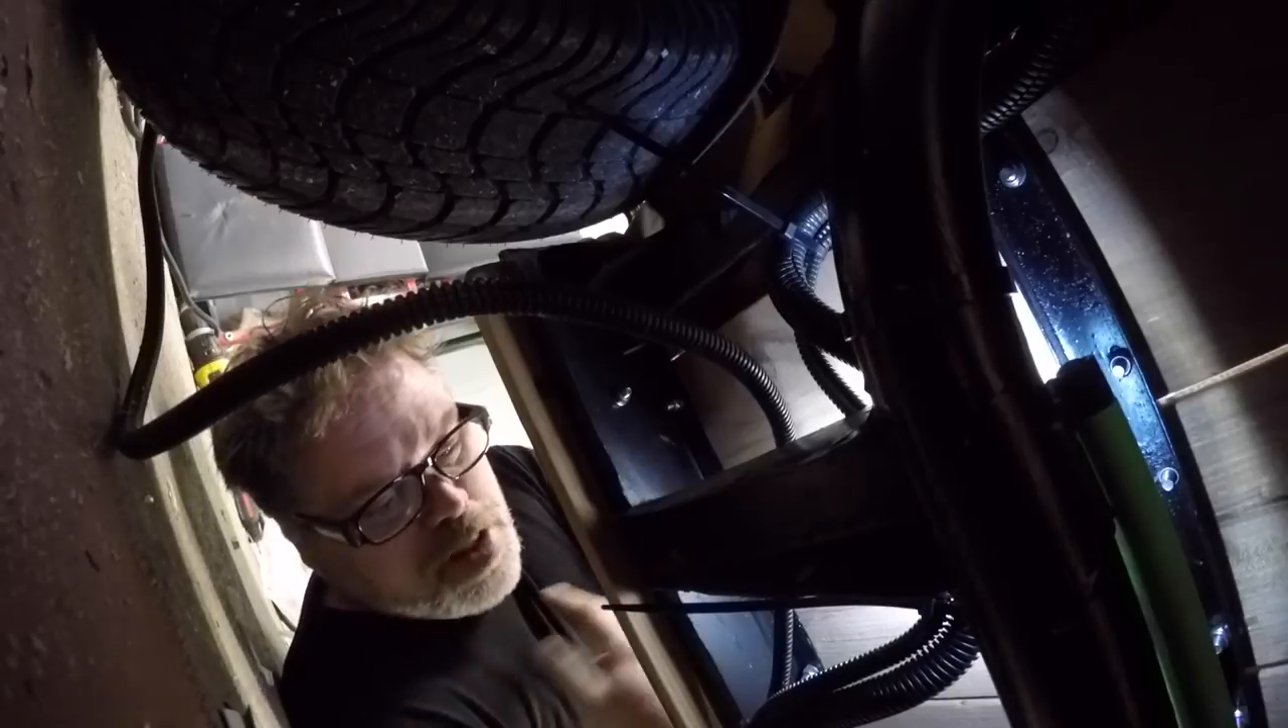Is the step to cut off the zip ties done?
No.